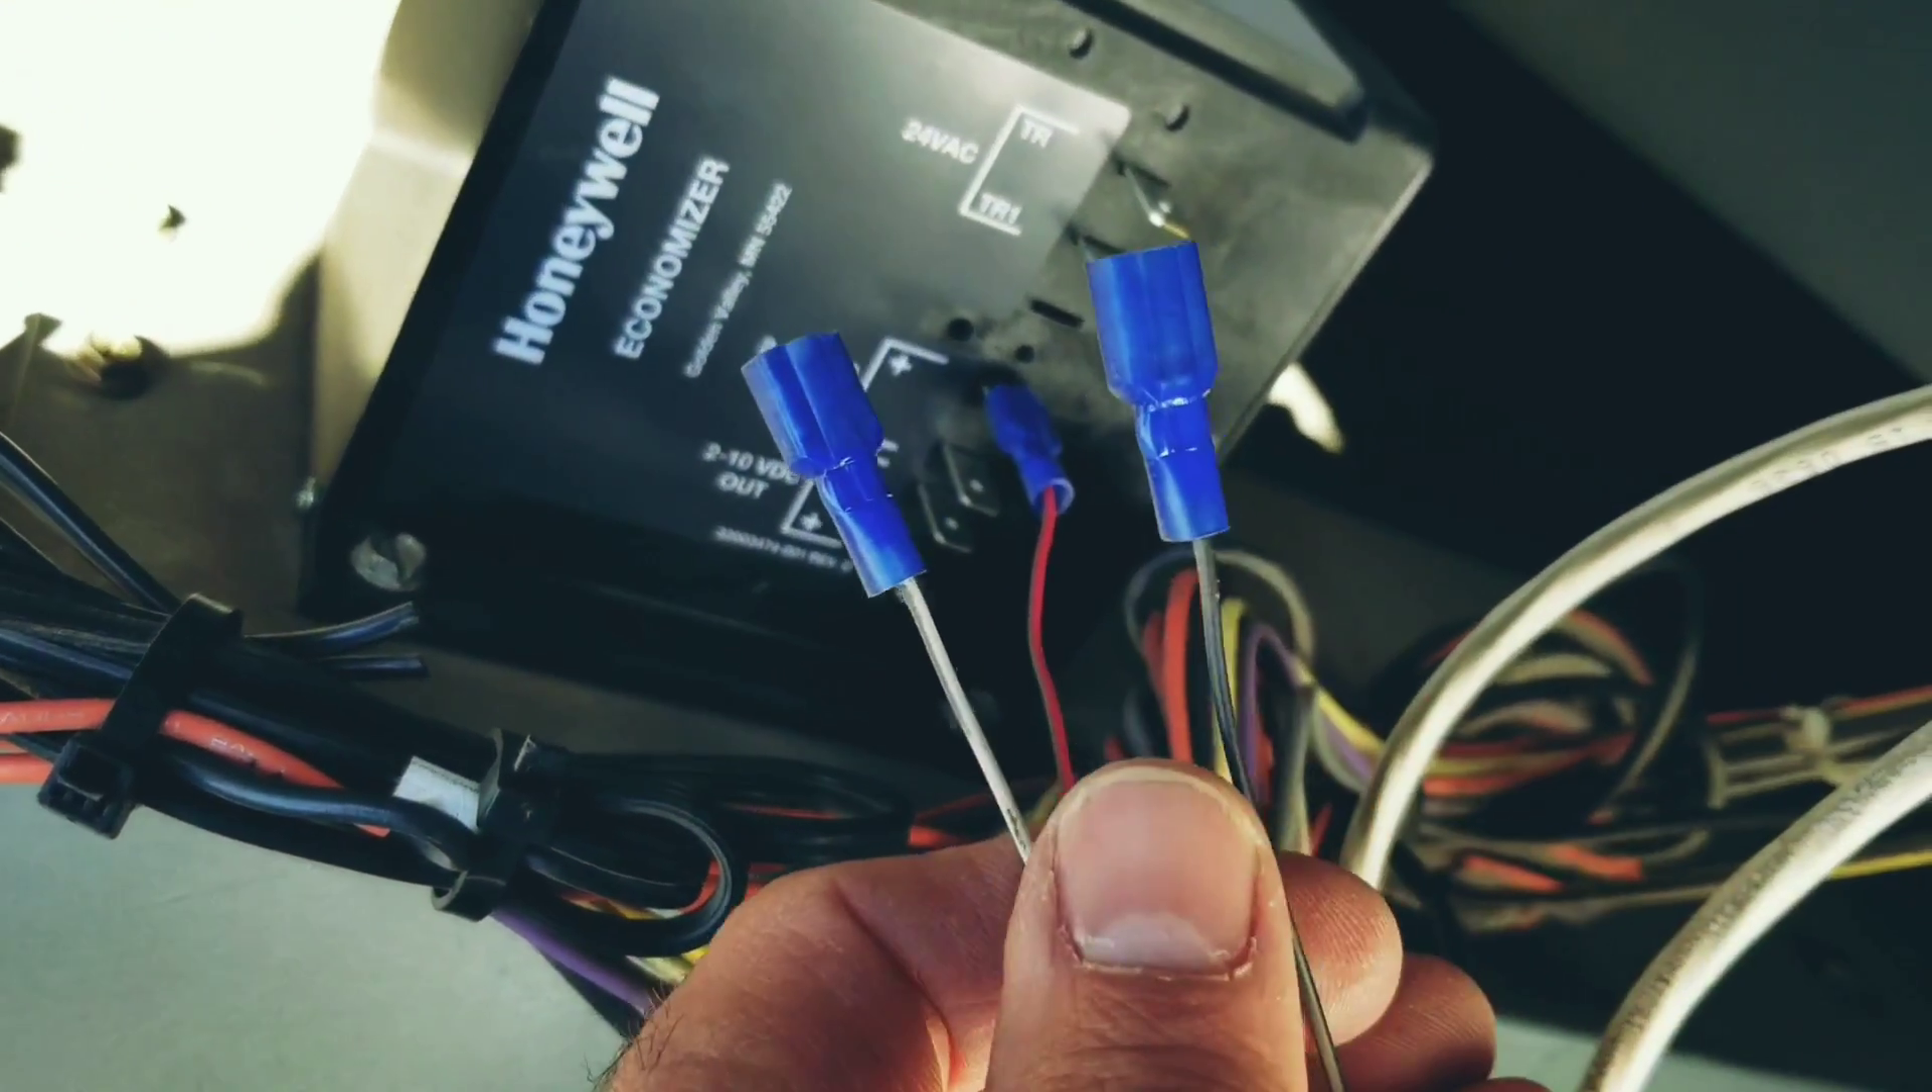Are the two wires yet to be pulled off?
No.